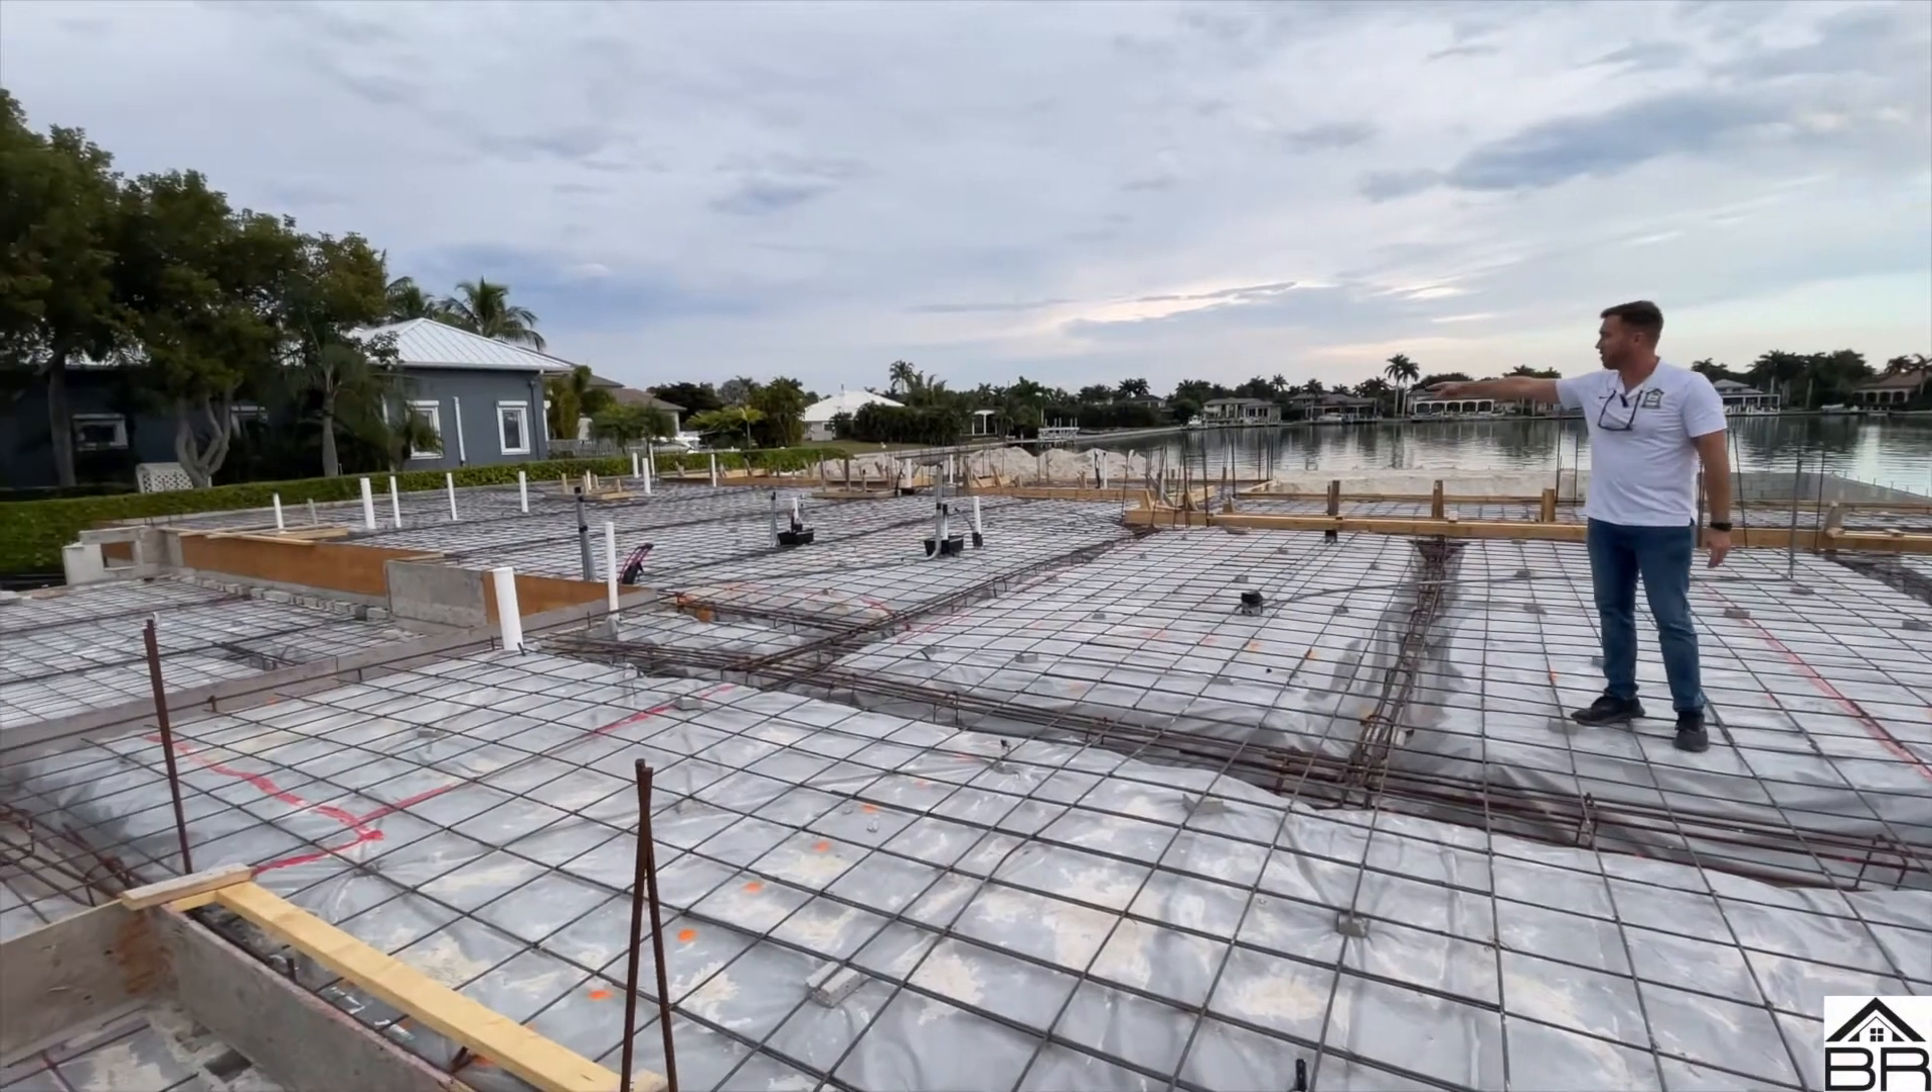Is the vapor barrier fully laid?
Yes.